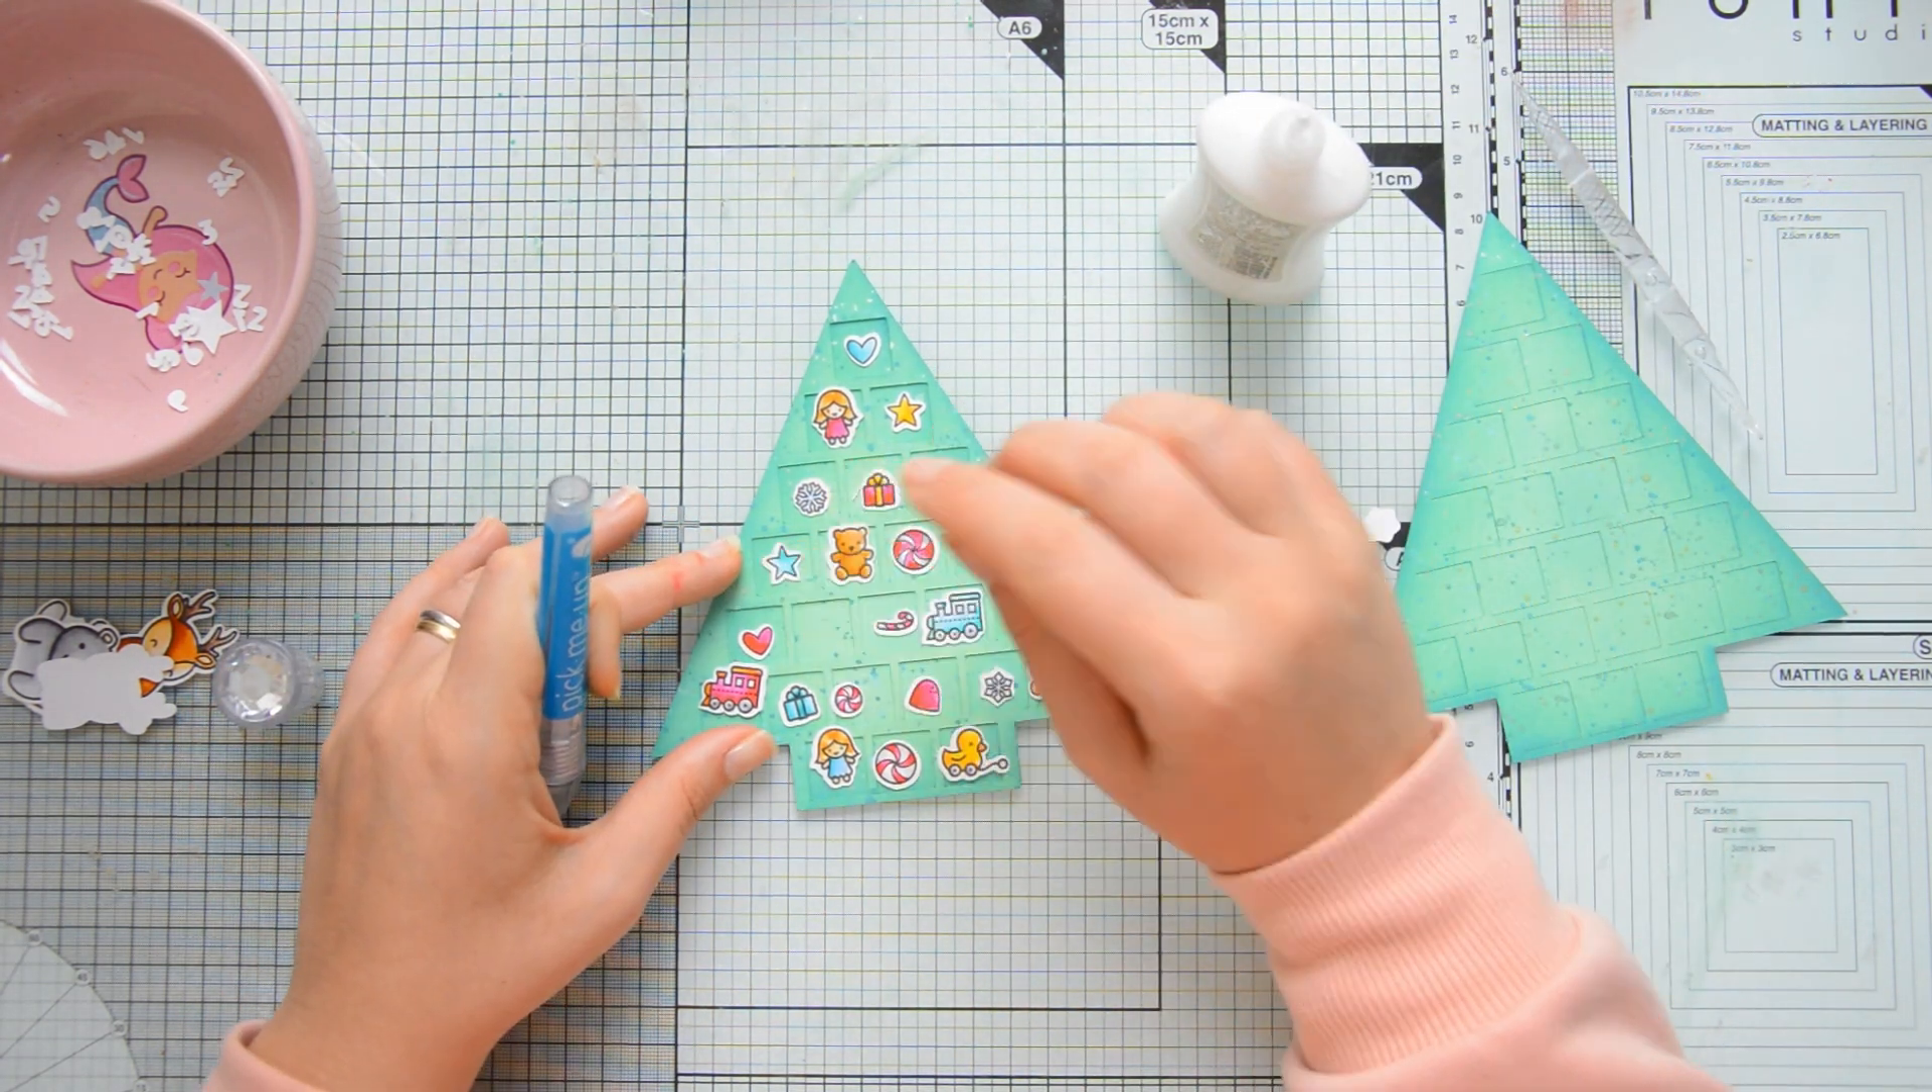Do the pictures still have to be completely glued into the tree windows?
Yes.